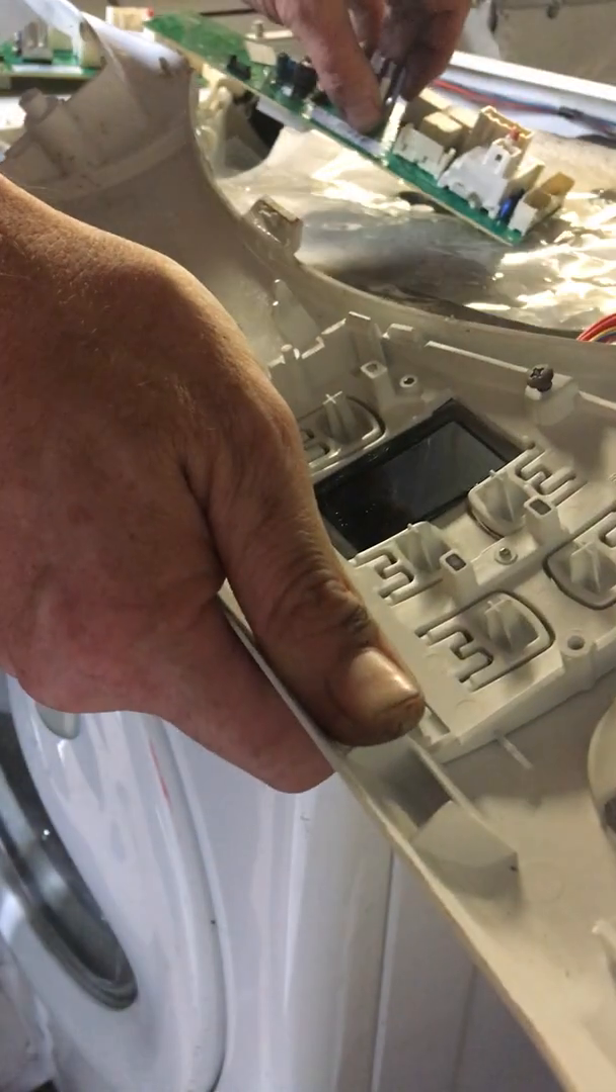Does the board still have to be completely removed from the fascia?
No.